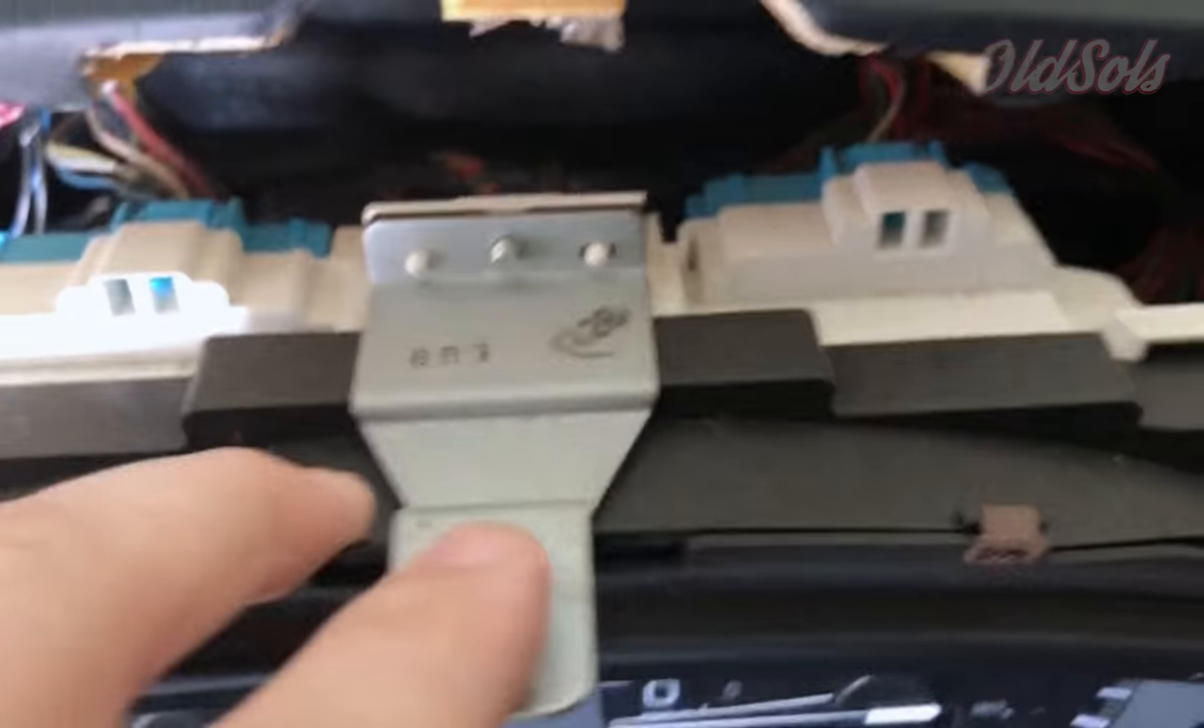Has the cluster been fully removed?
No.